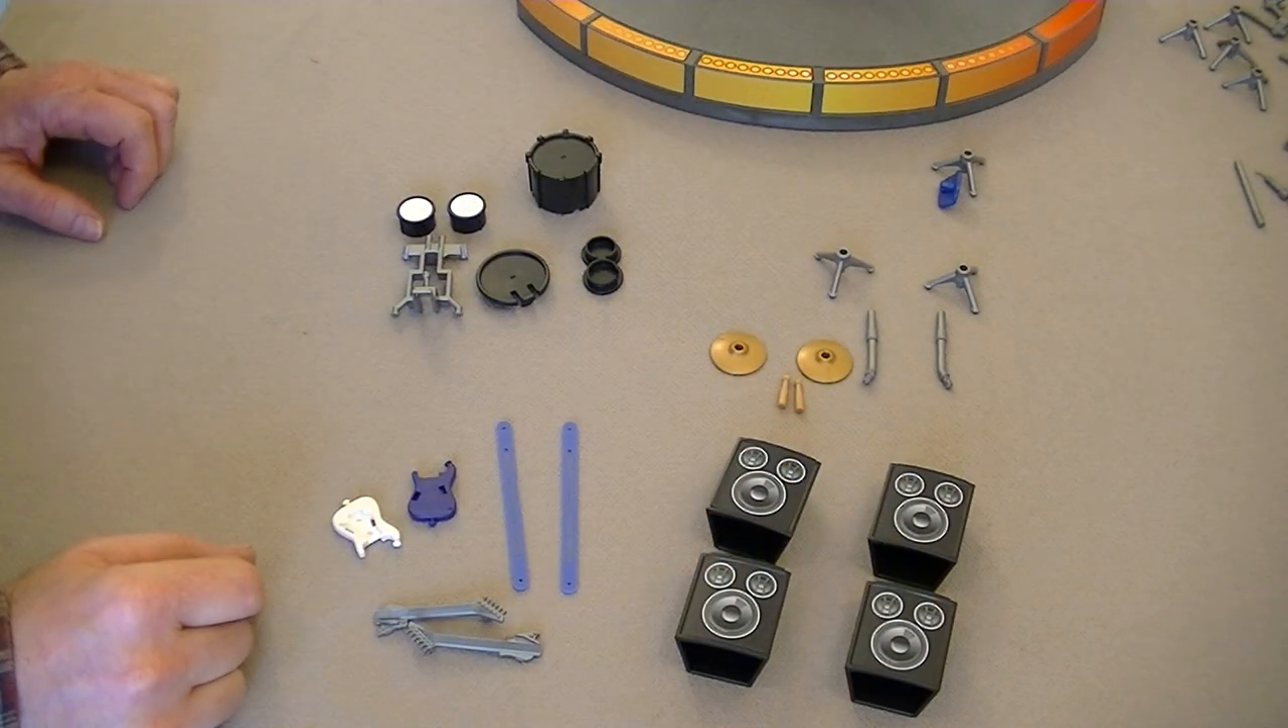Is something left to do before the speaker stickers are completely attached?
No.